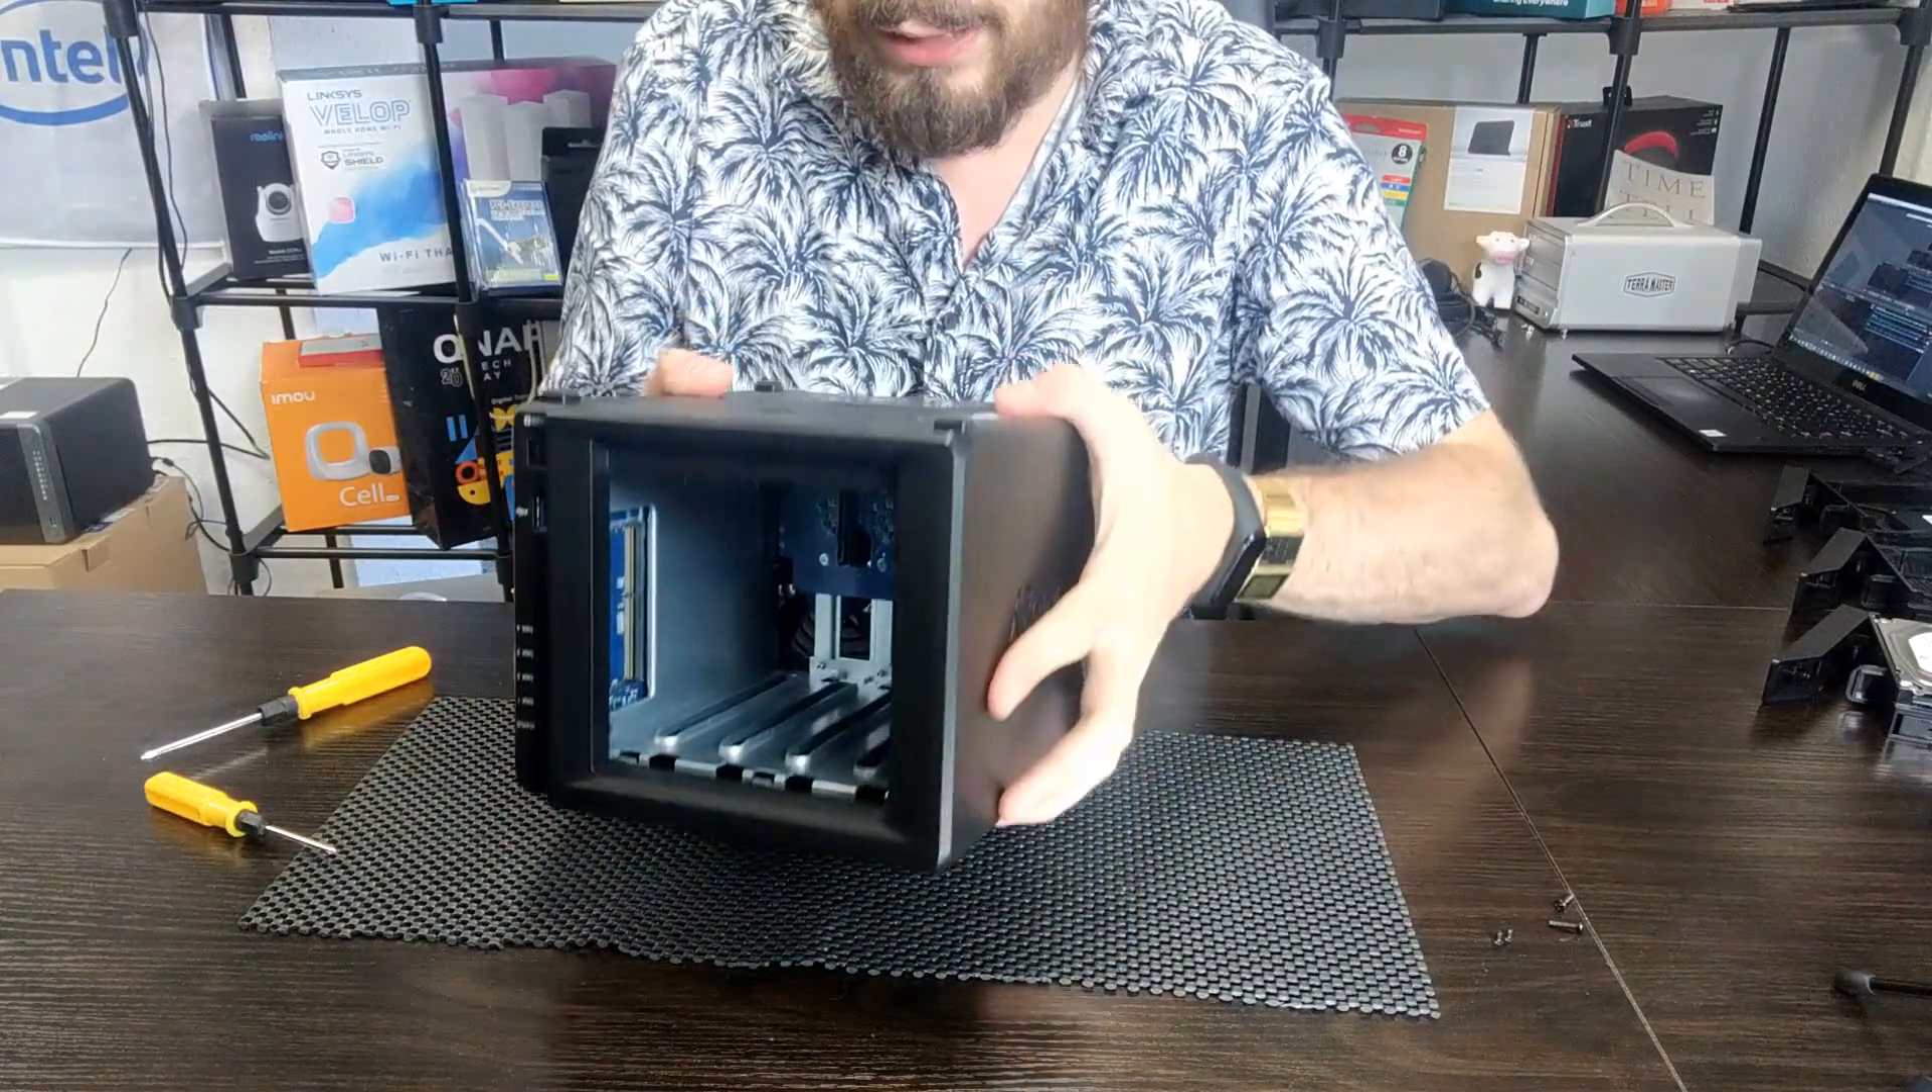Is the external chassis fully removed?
No.